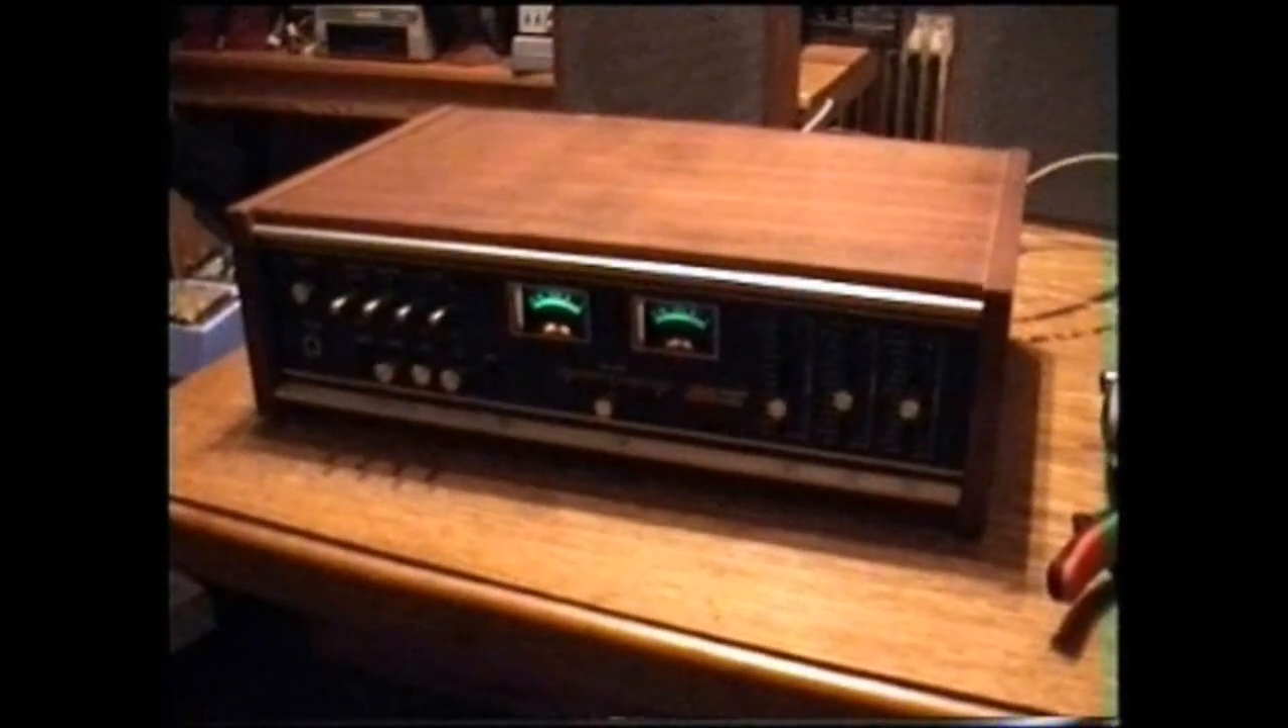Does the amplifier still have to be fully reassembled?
No.